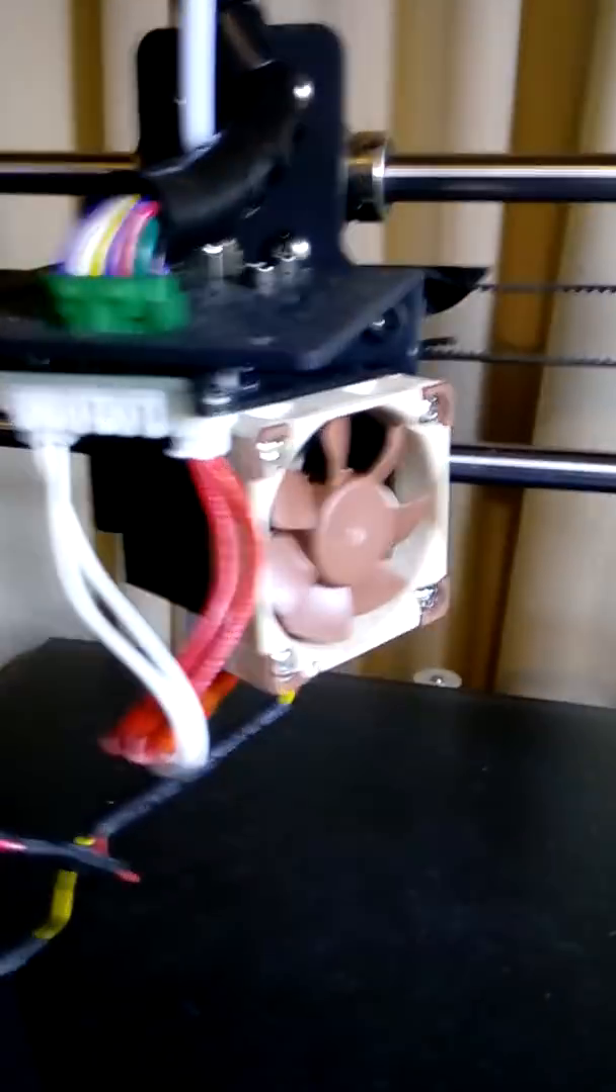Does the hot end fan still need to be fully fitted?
No.